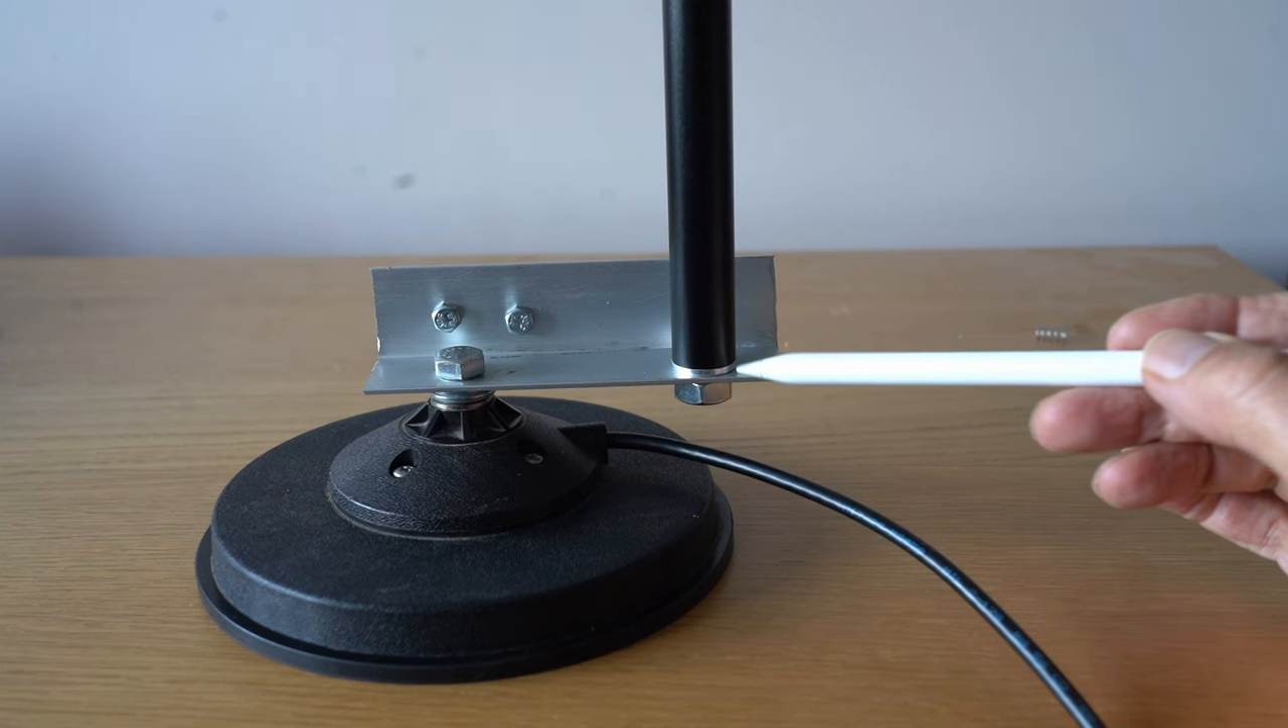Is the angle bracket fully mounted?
Yes.